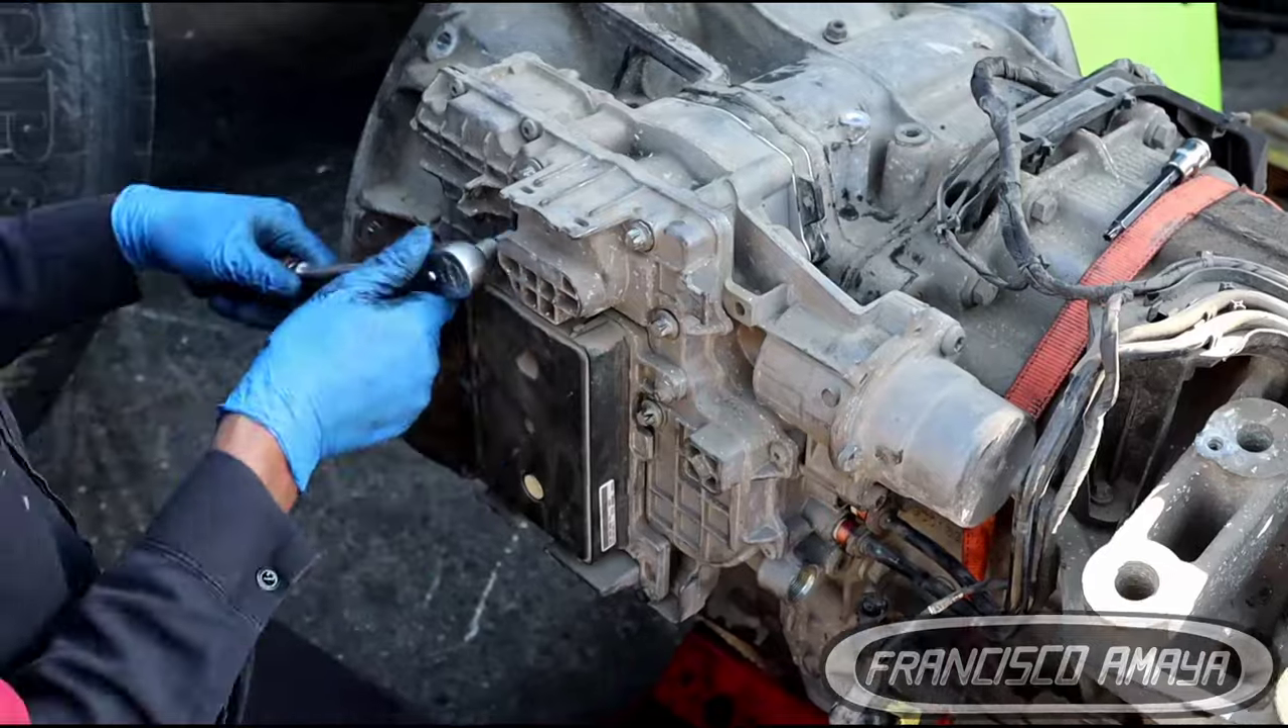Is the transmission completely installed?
No.